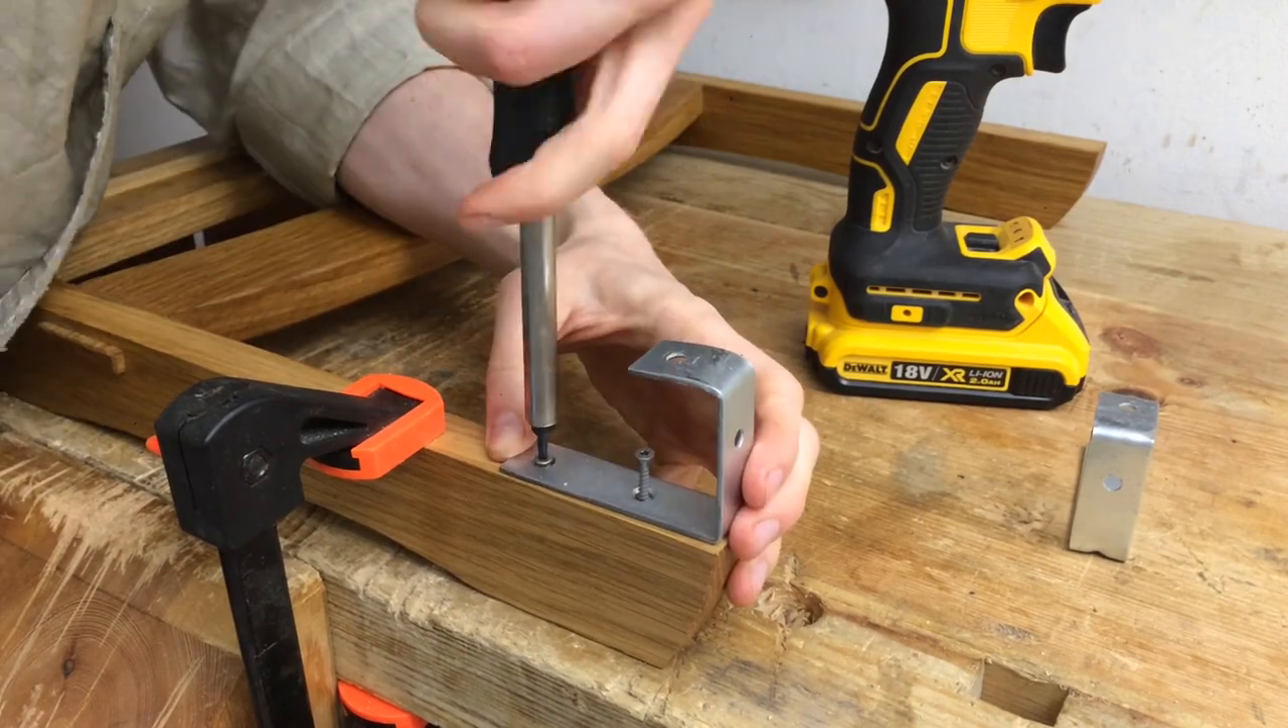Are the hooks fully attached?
No.